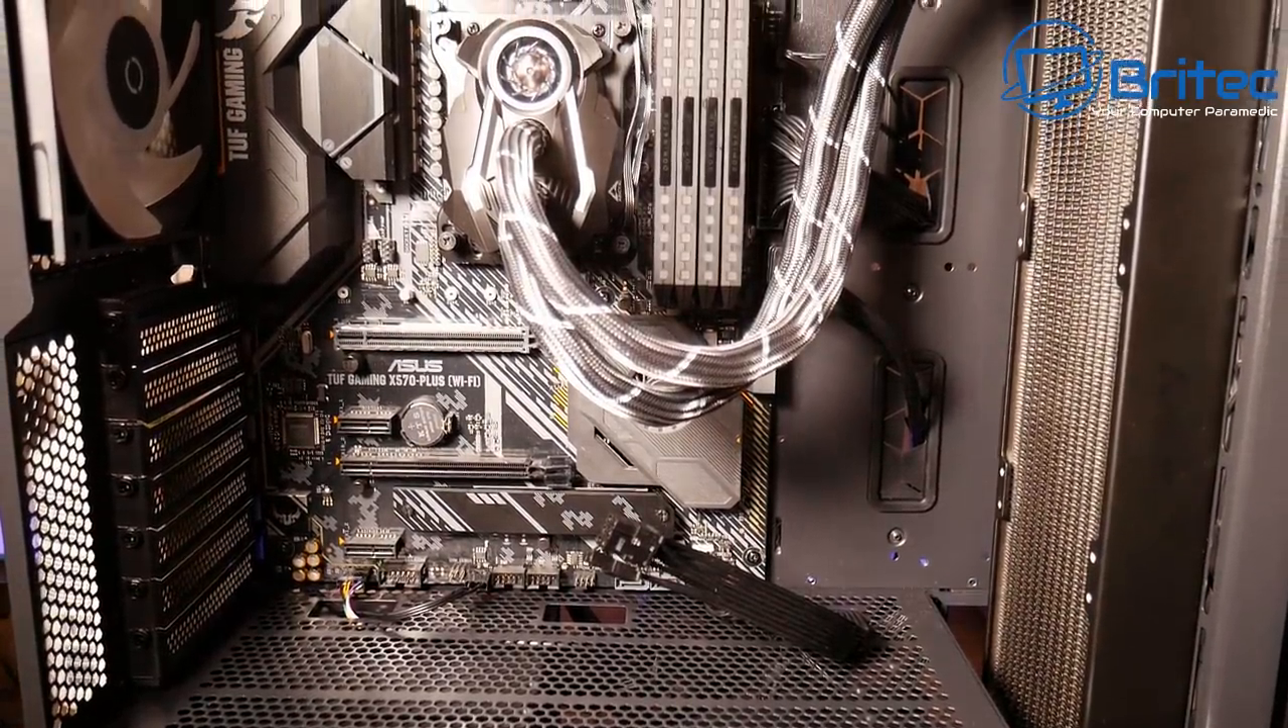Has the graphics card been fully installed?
No.